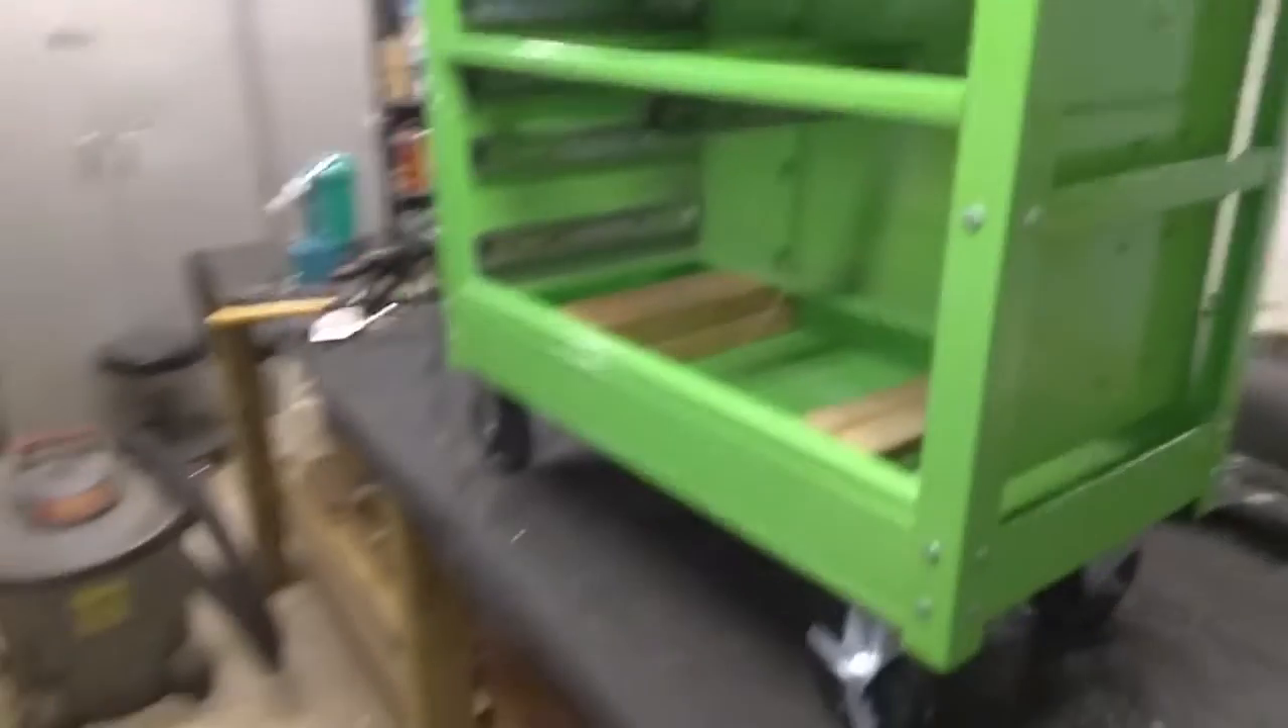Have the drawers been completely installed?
No.